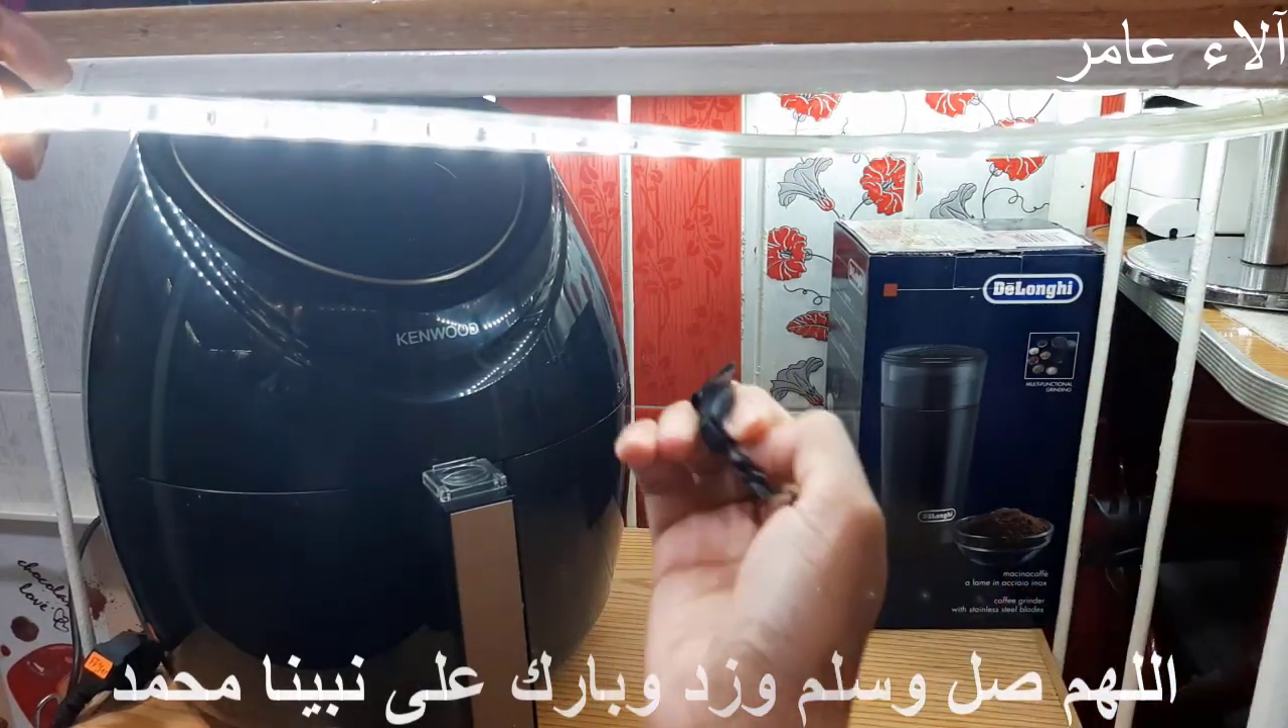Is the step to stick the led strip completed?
No.